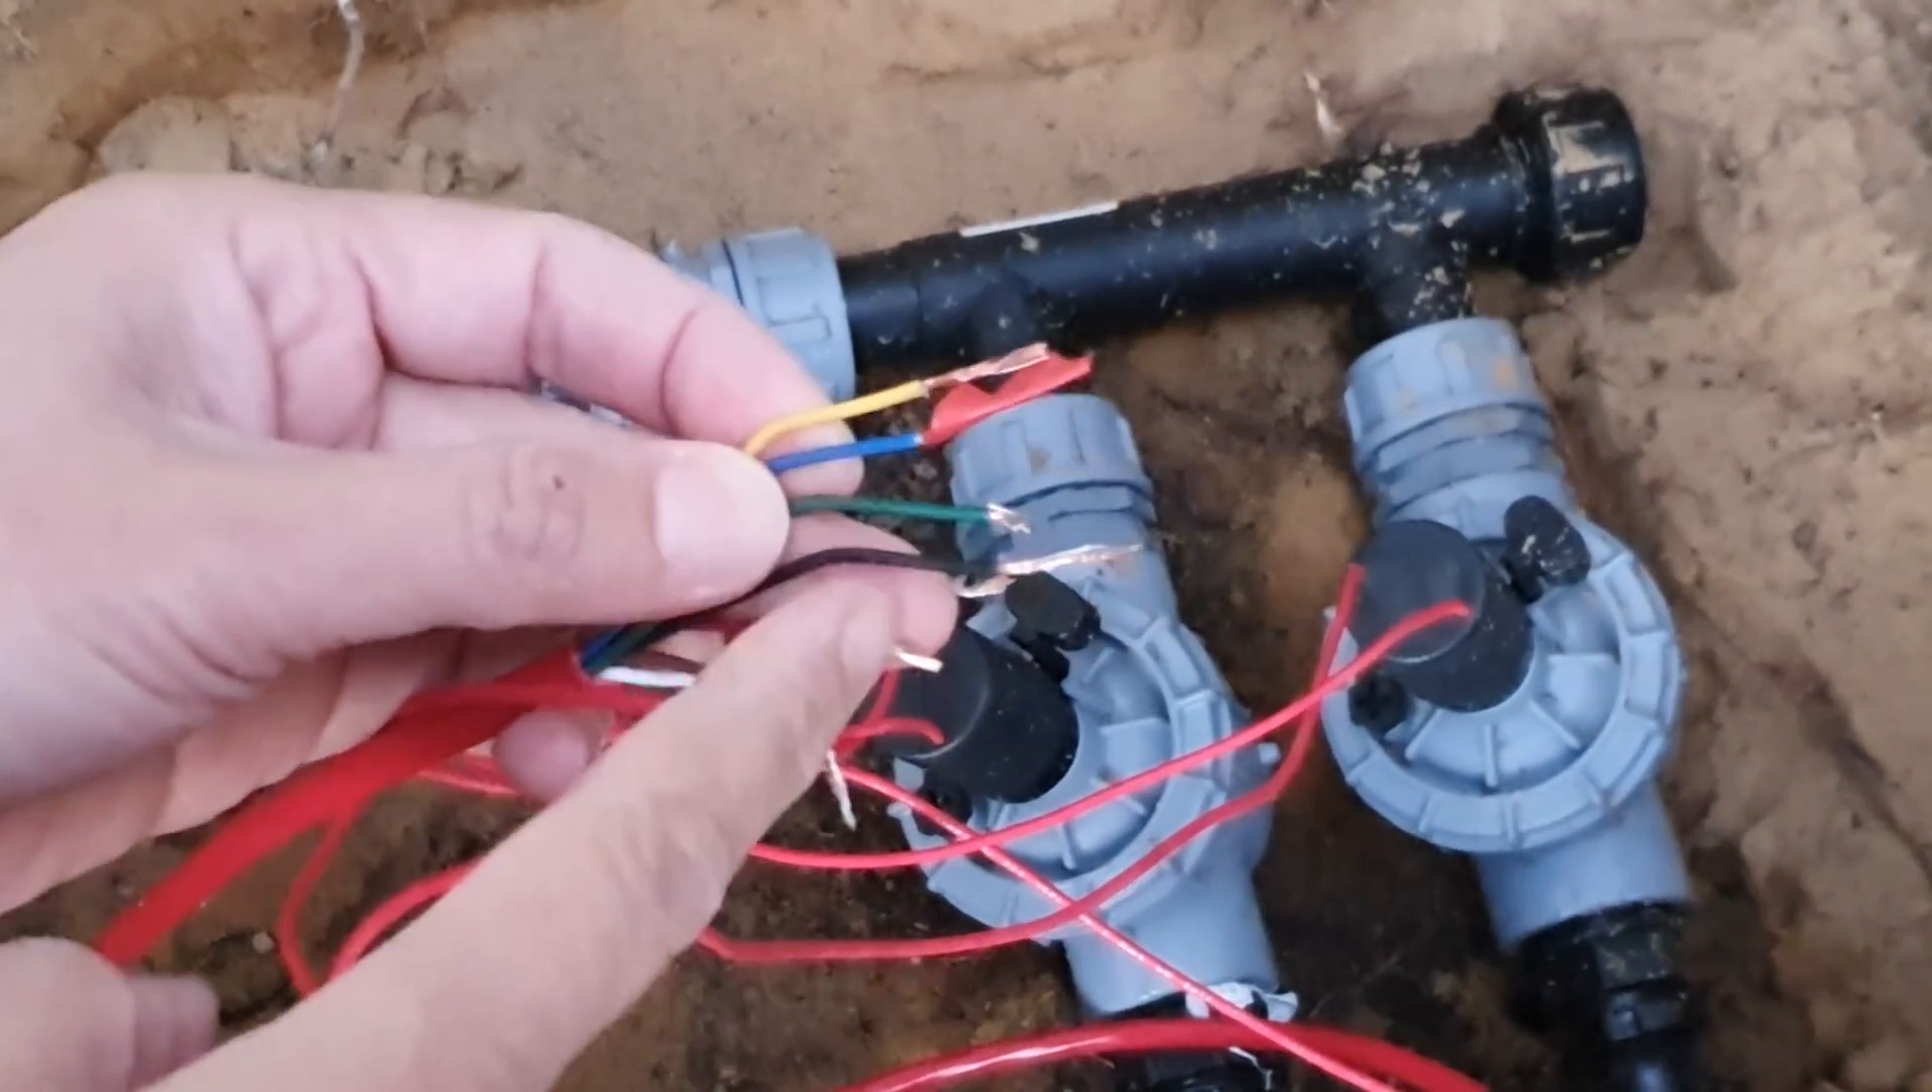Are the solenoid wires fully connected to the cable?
No.